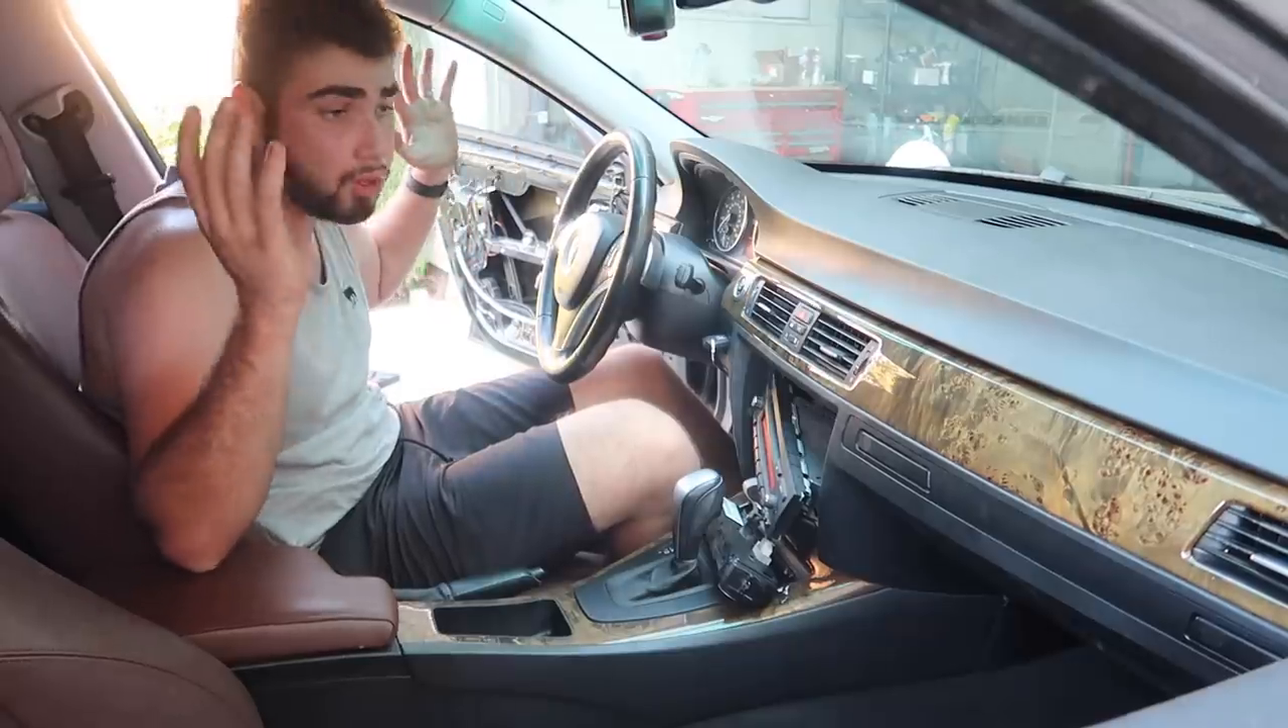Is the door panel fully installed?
No.